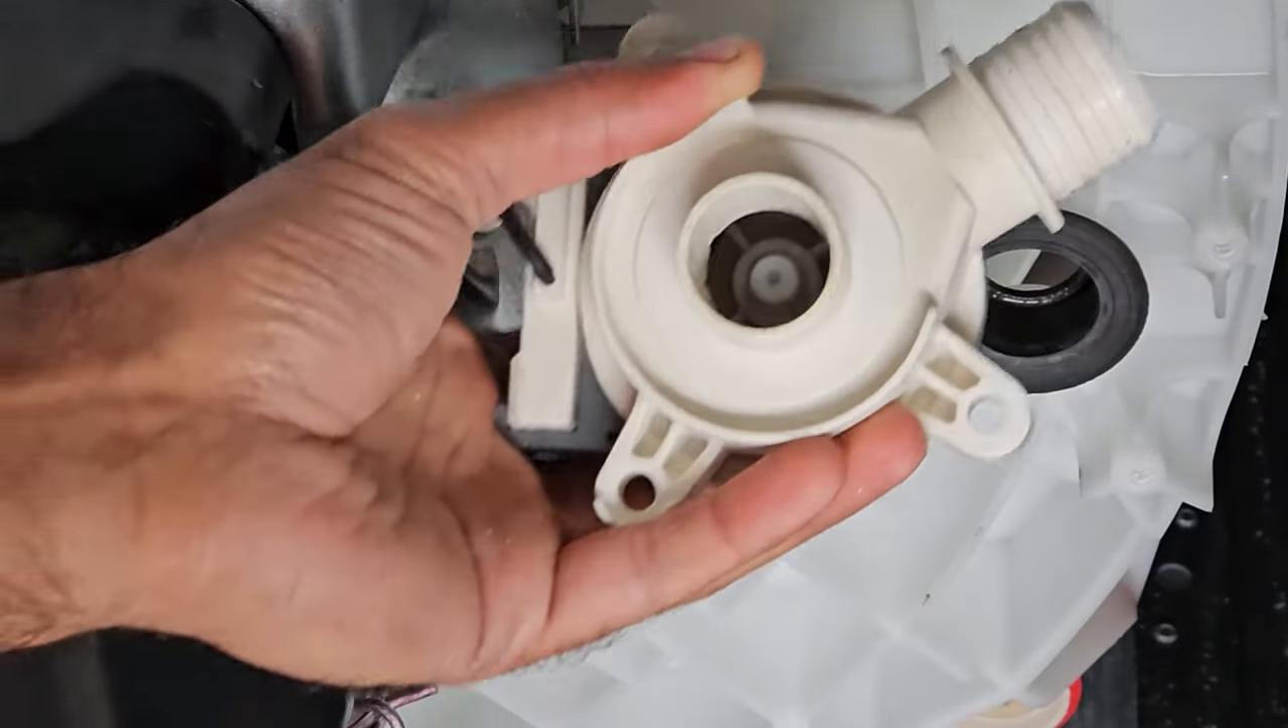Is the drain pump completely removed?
Yes.